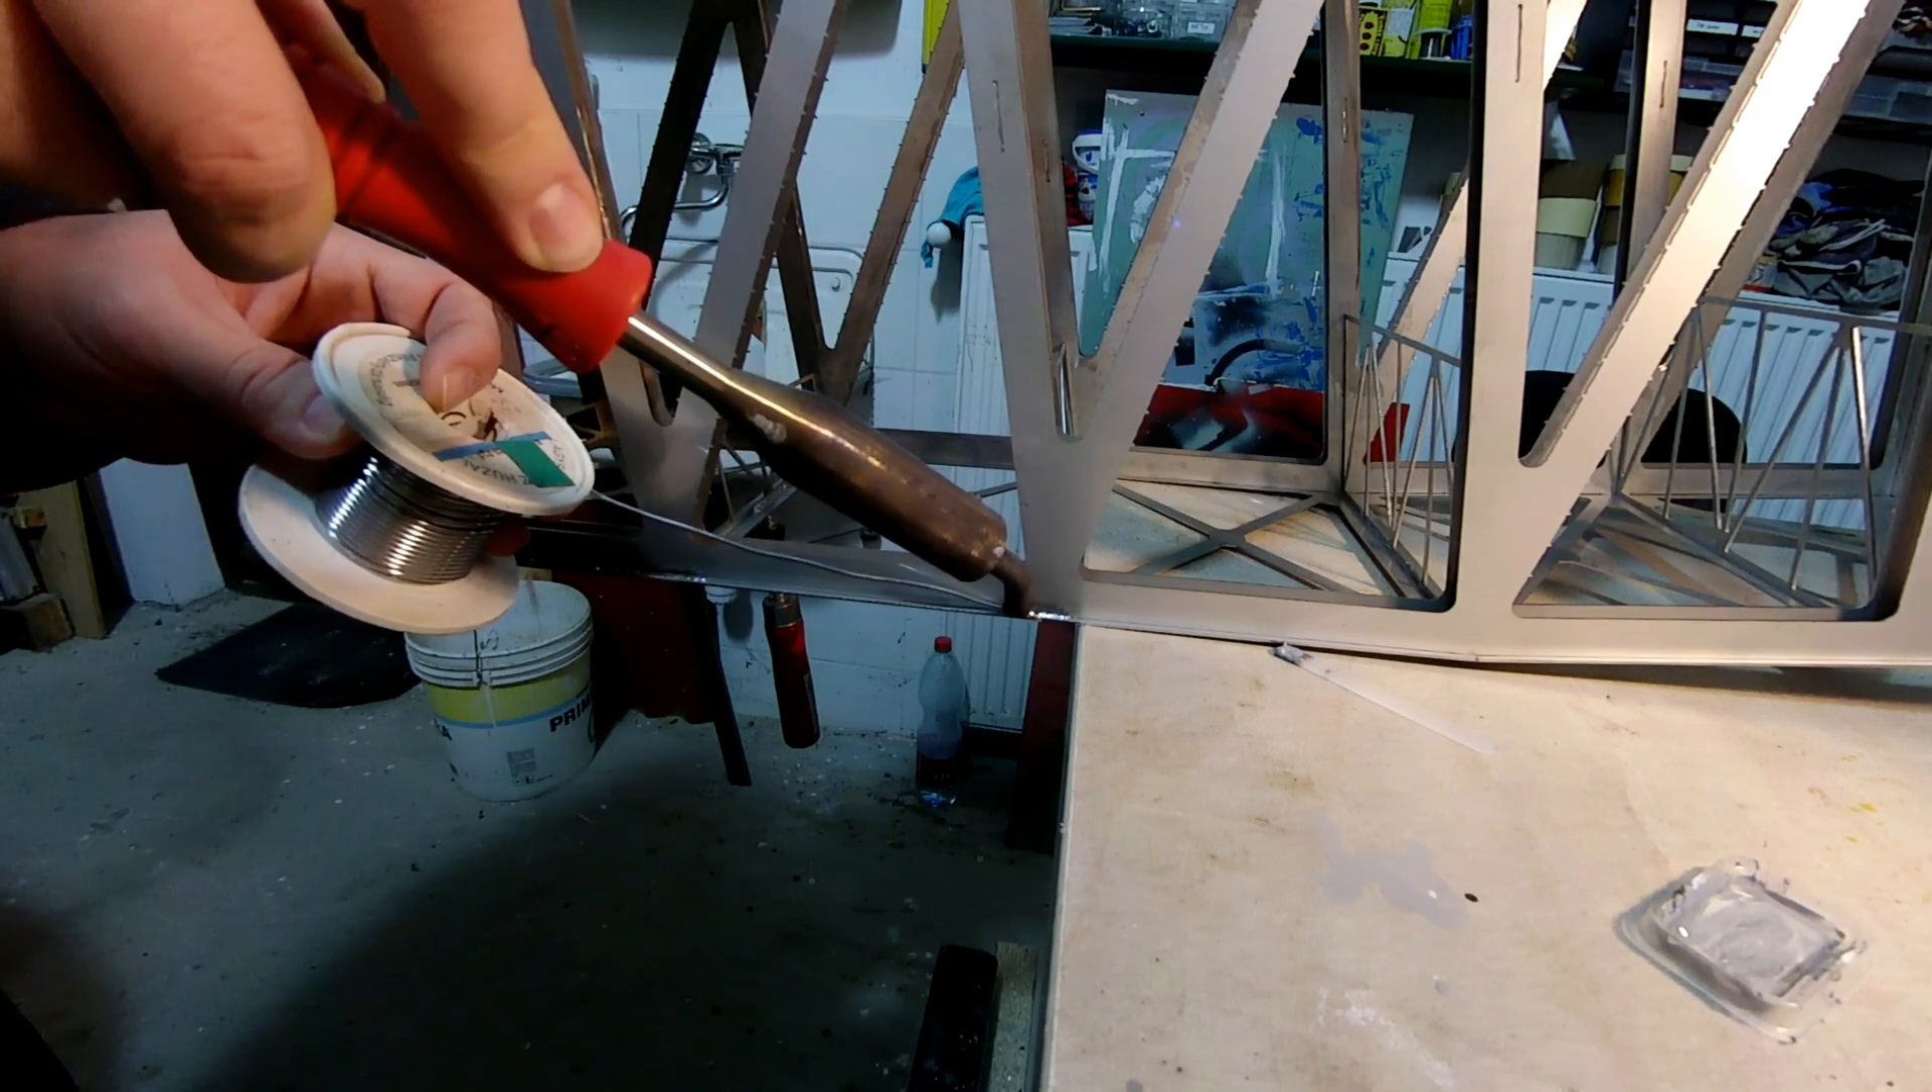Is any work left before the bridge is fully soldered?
Yes.